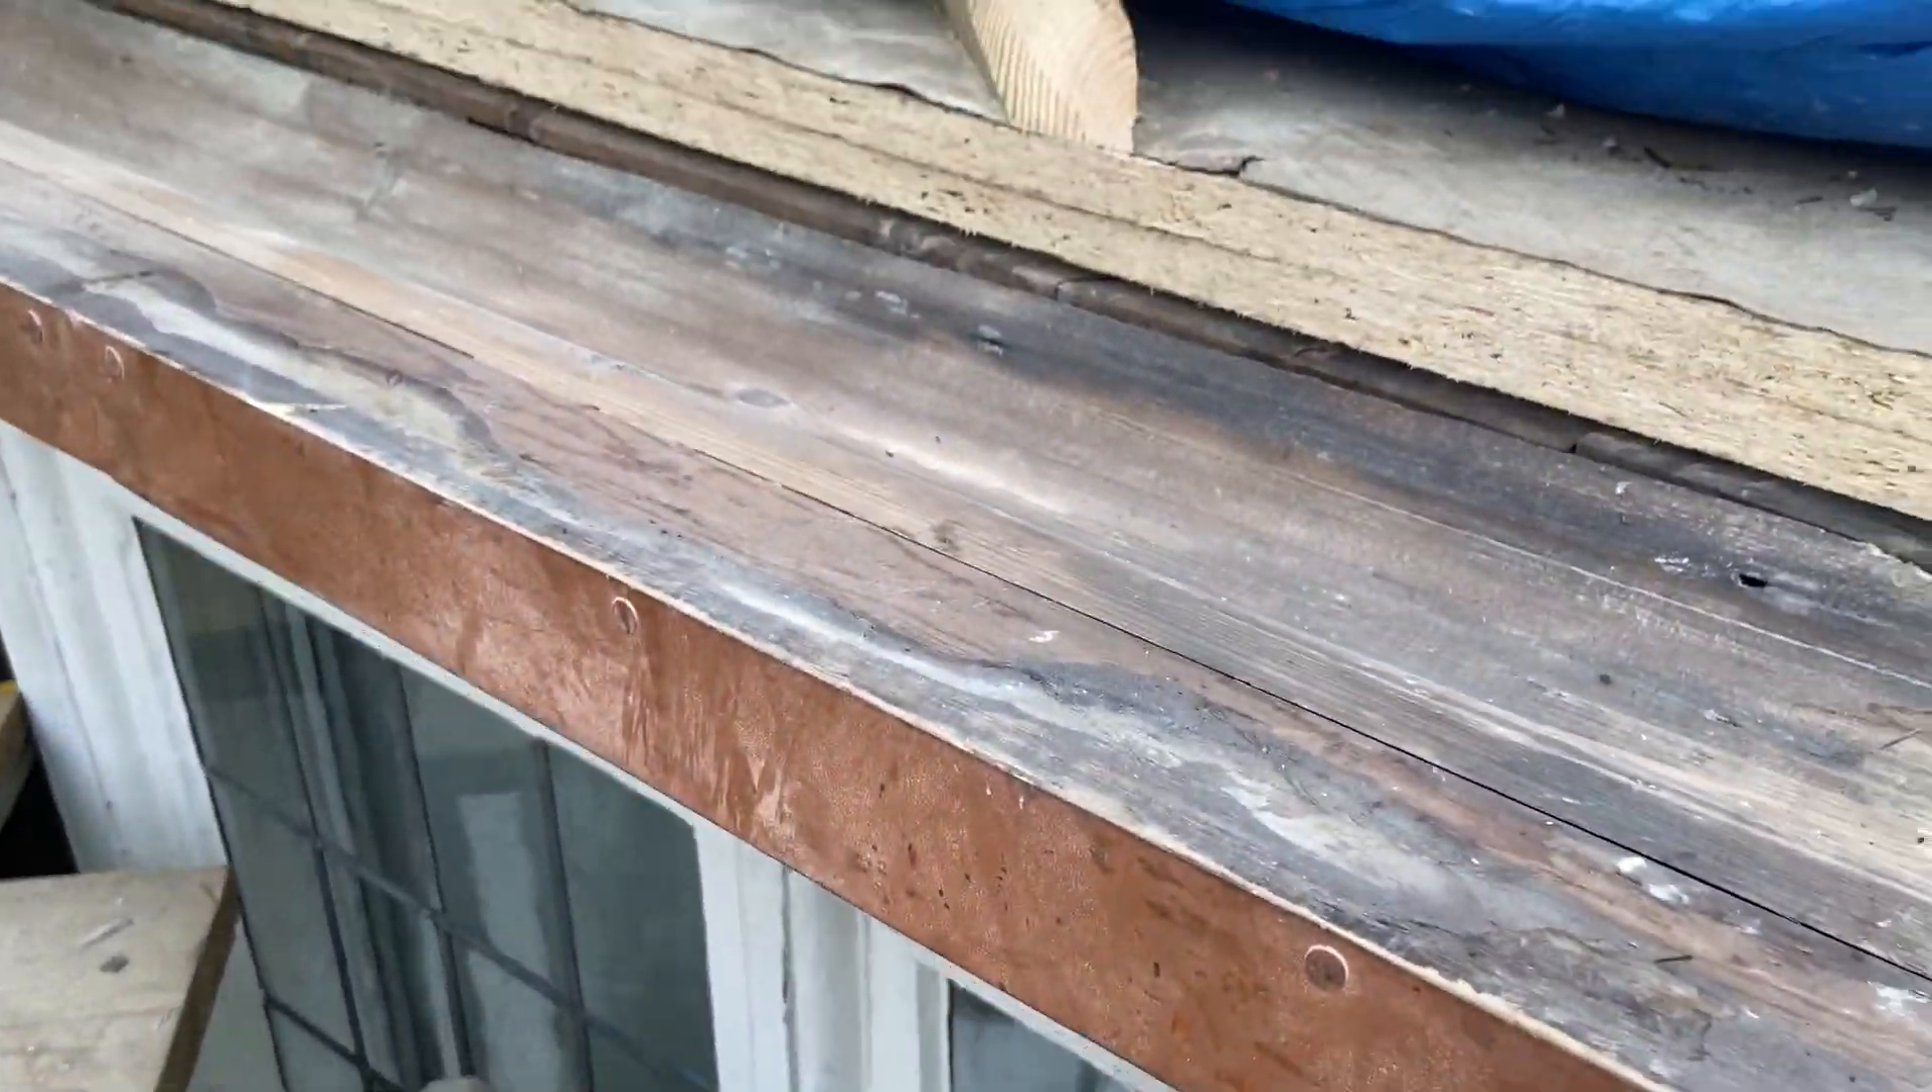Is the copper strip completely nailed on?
Yes.